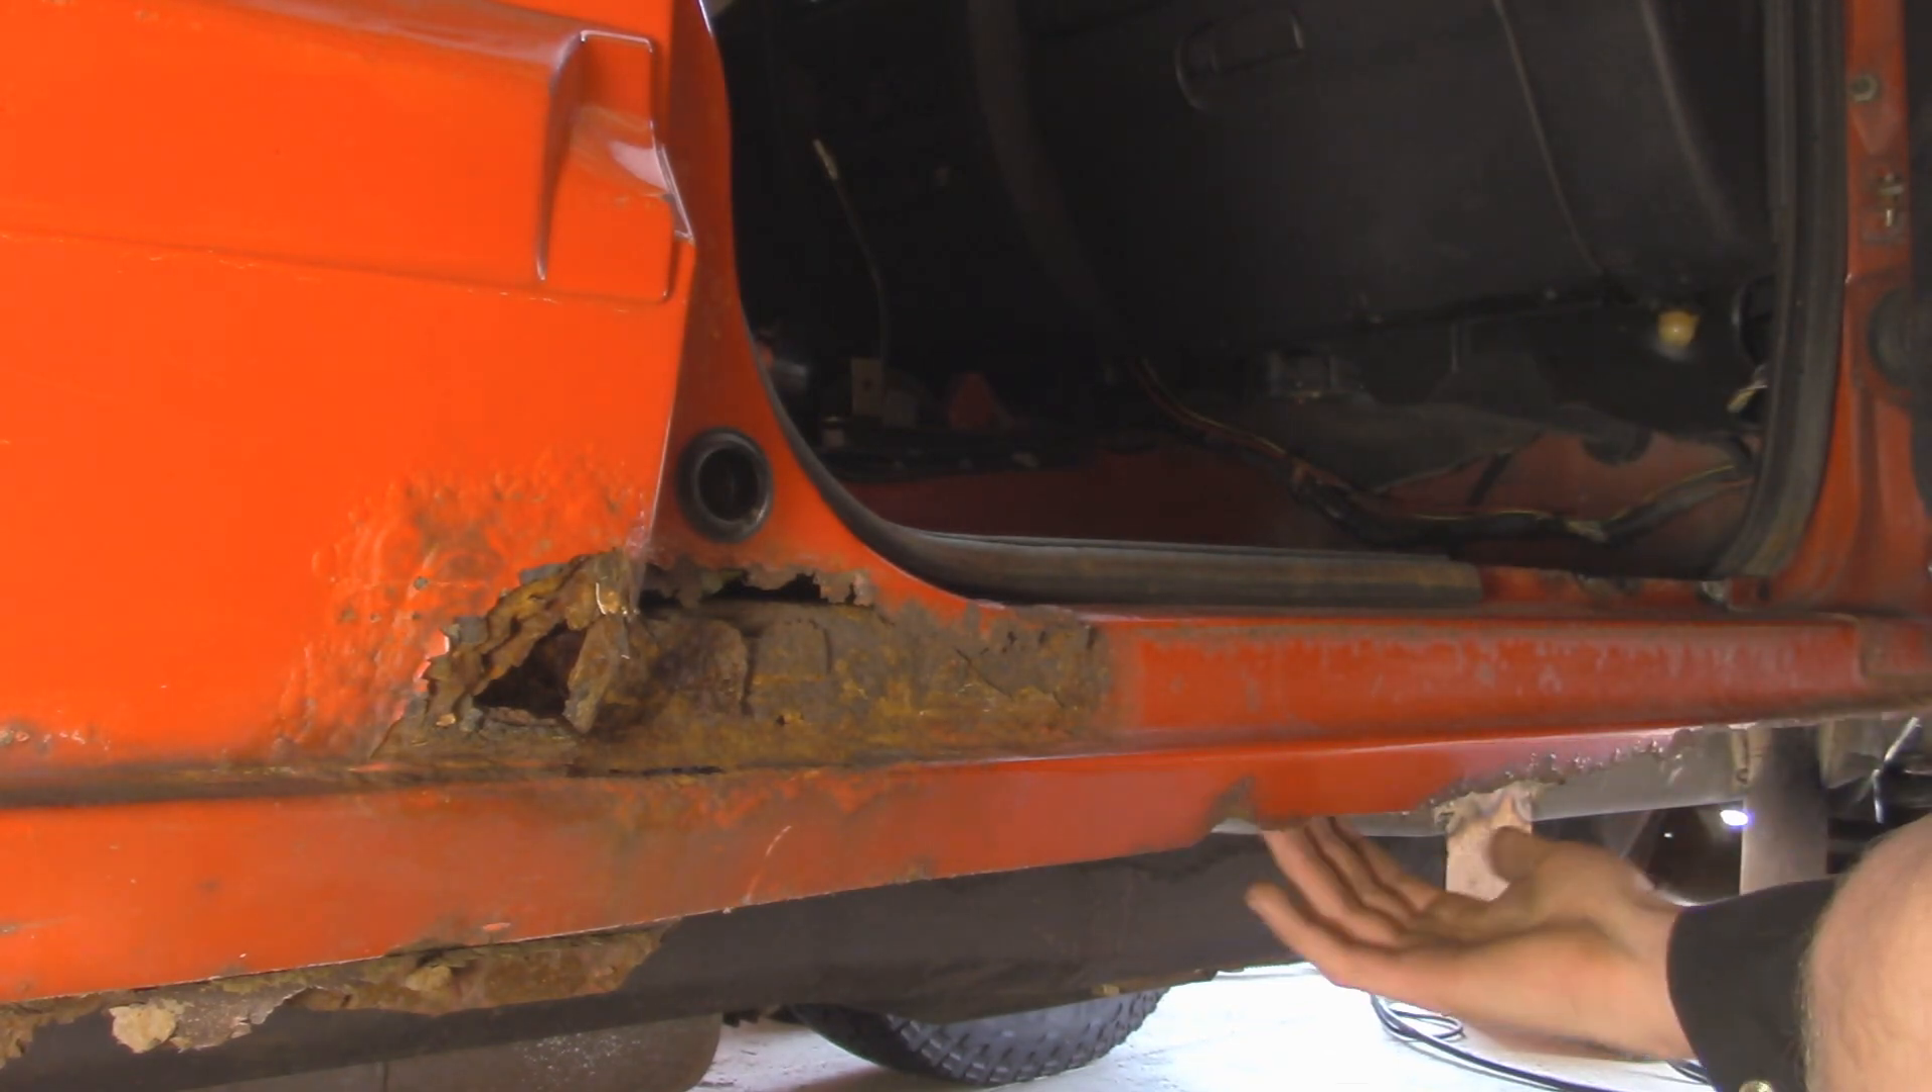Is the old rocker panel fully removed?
No.